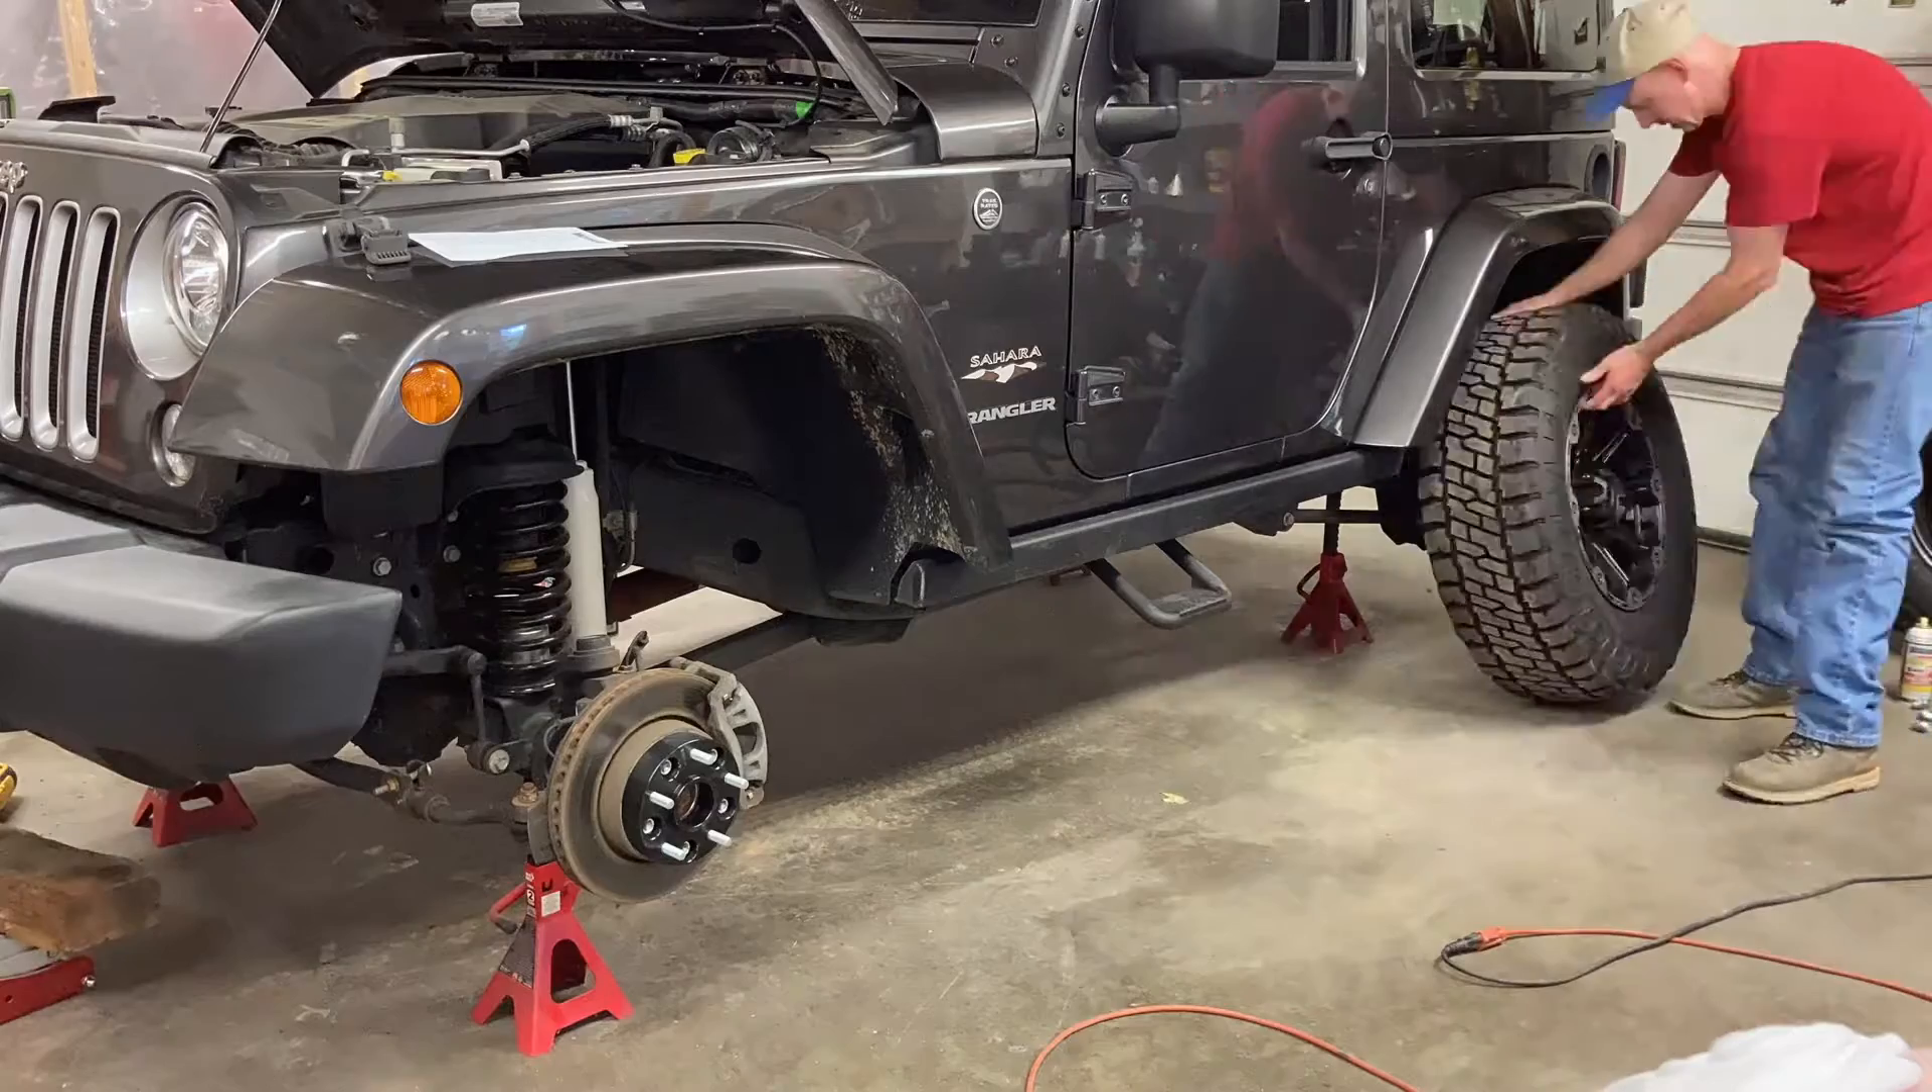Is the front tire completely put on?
No.